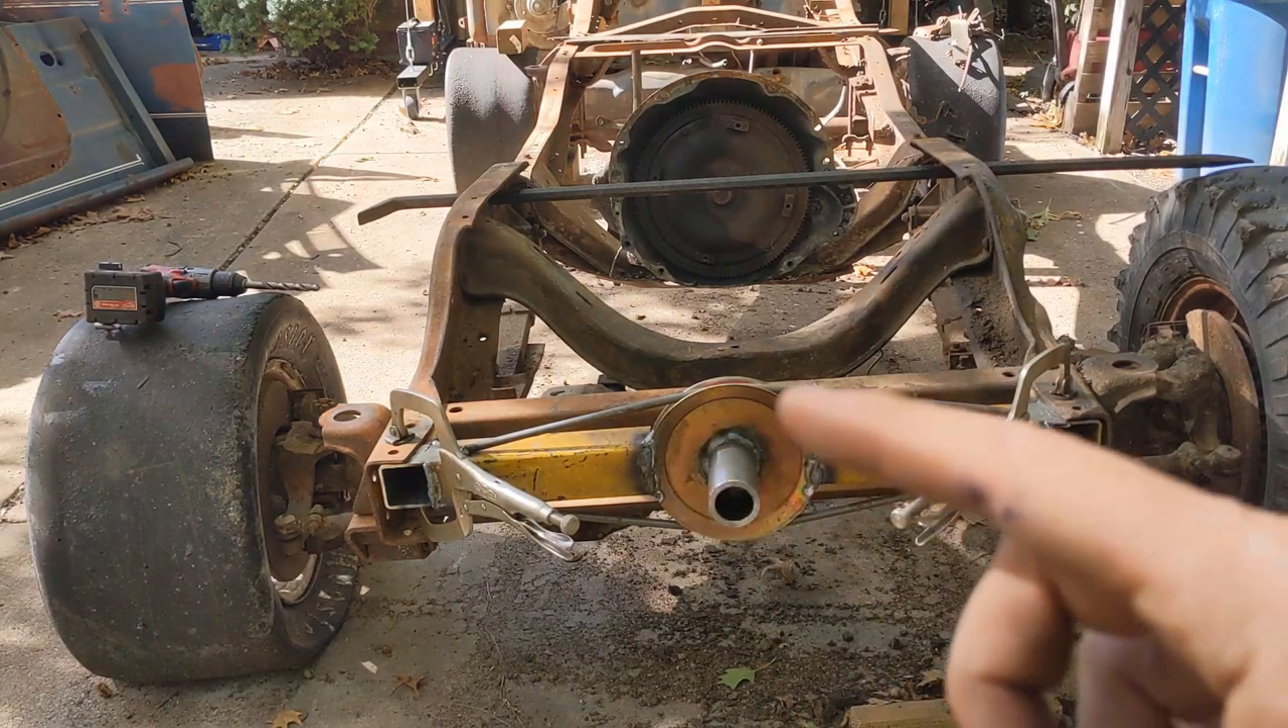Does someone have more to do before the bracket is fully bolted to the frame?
Yes.